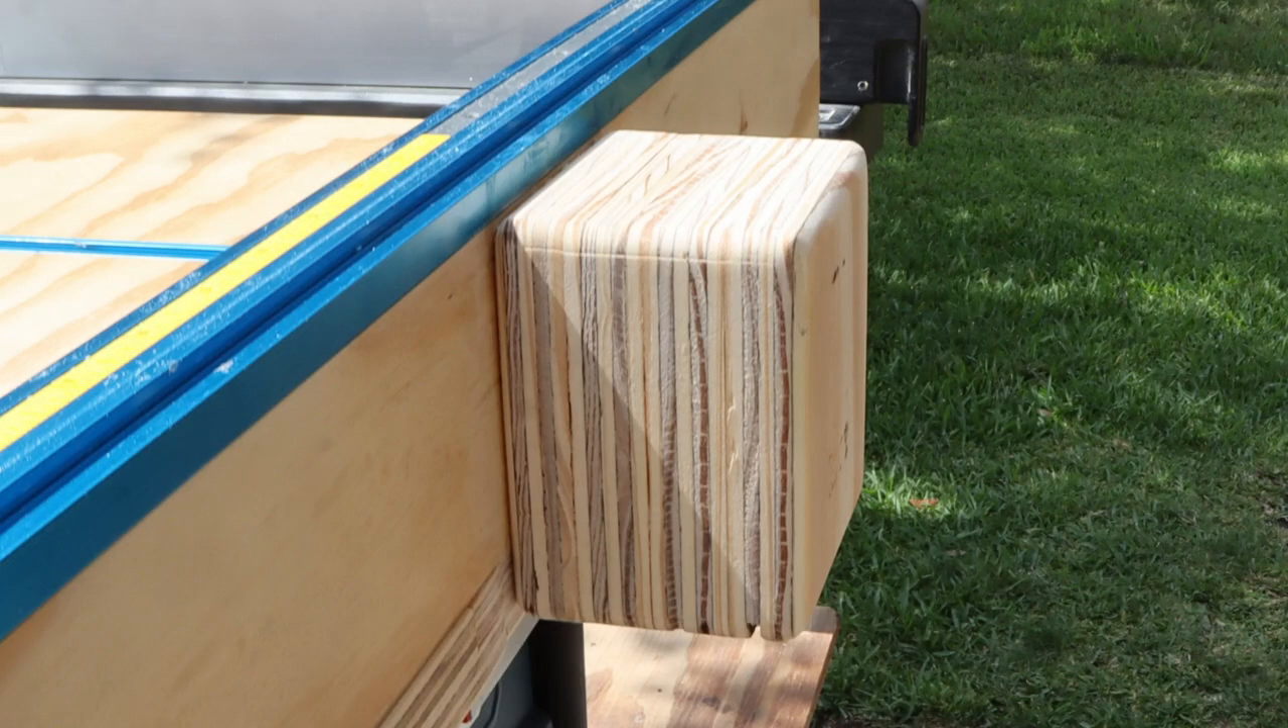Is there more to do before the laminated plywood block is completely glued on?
No.